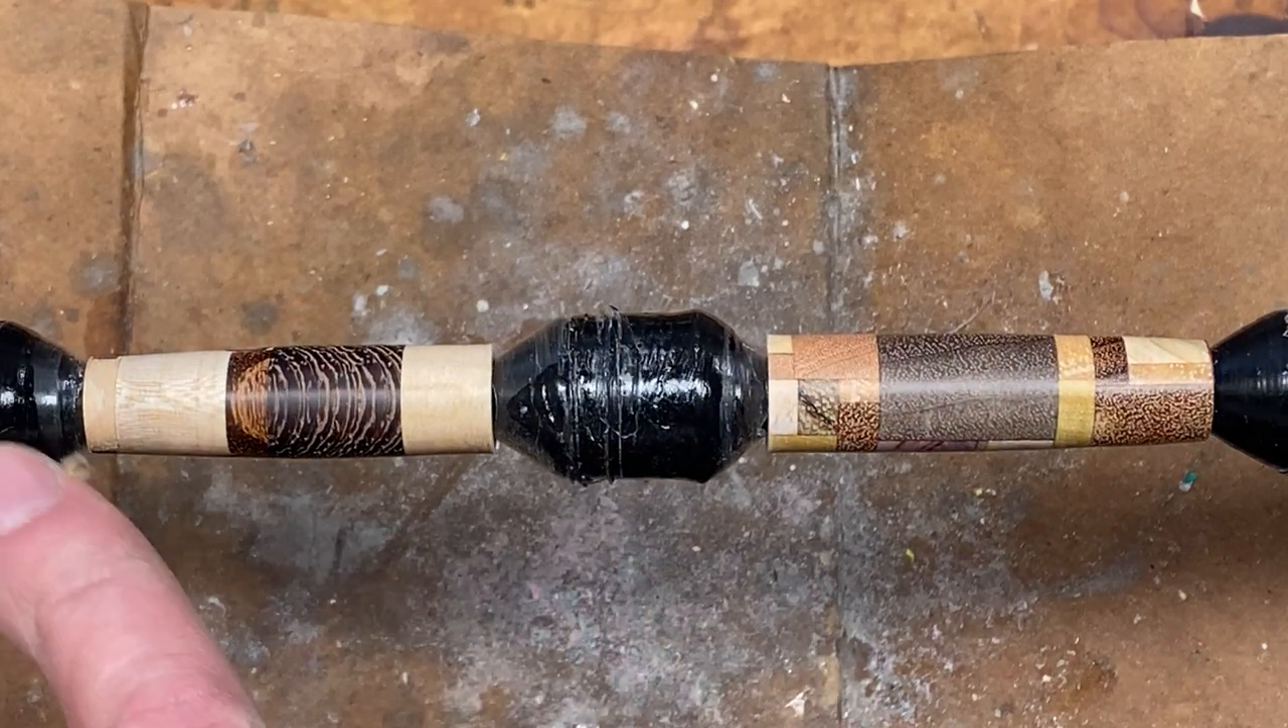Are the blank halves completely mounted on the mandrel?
Yes.